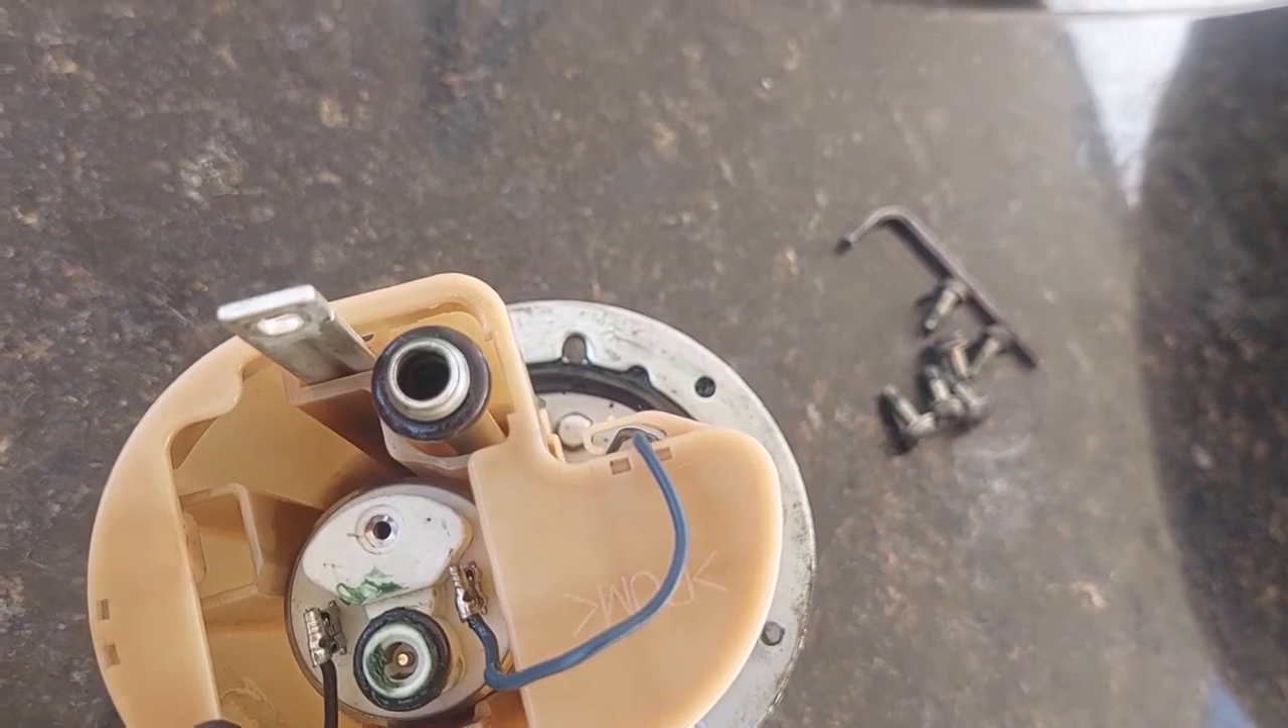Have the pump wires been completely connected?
Yes.